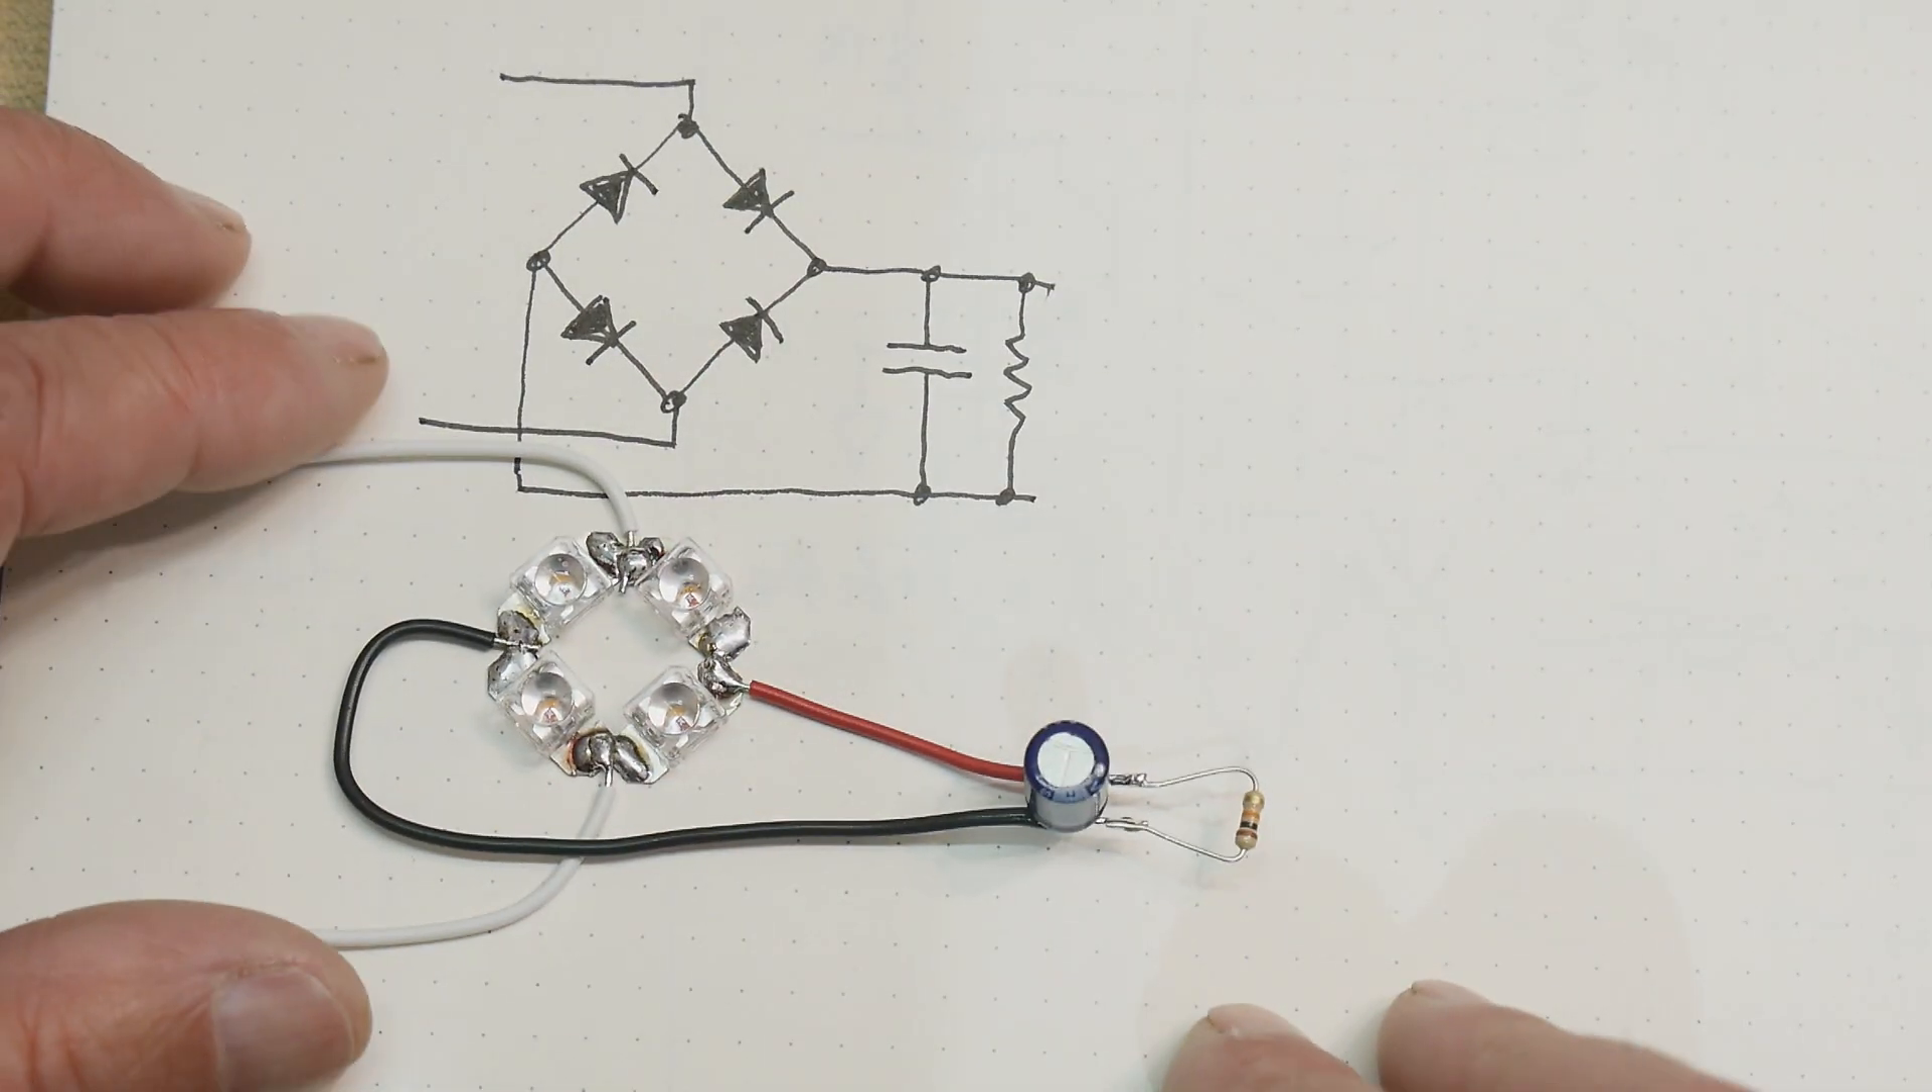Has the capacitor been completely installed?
Yes.